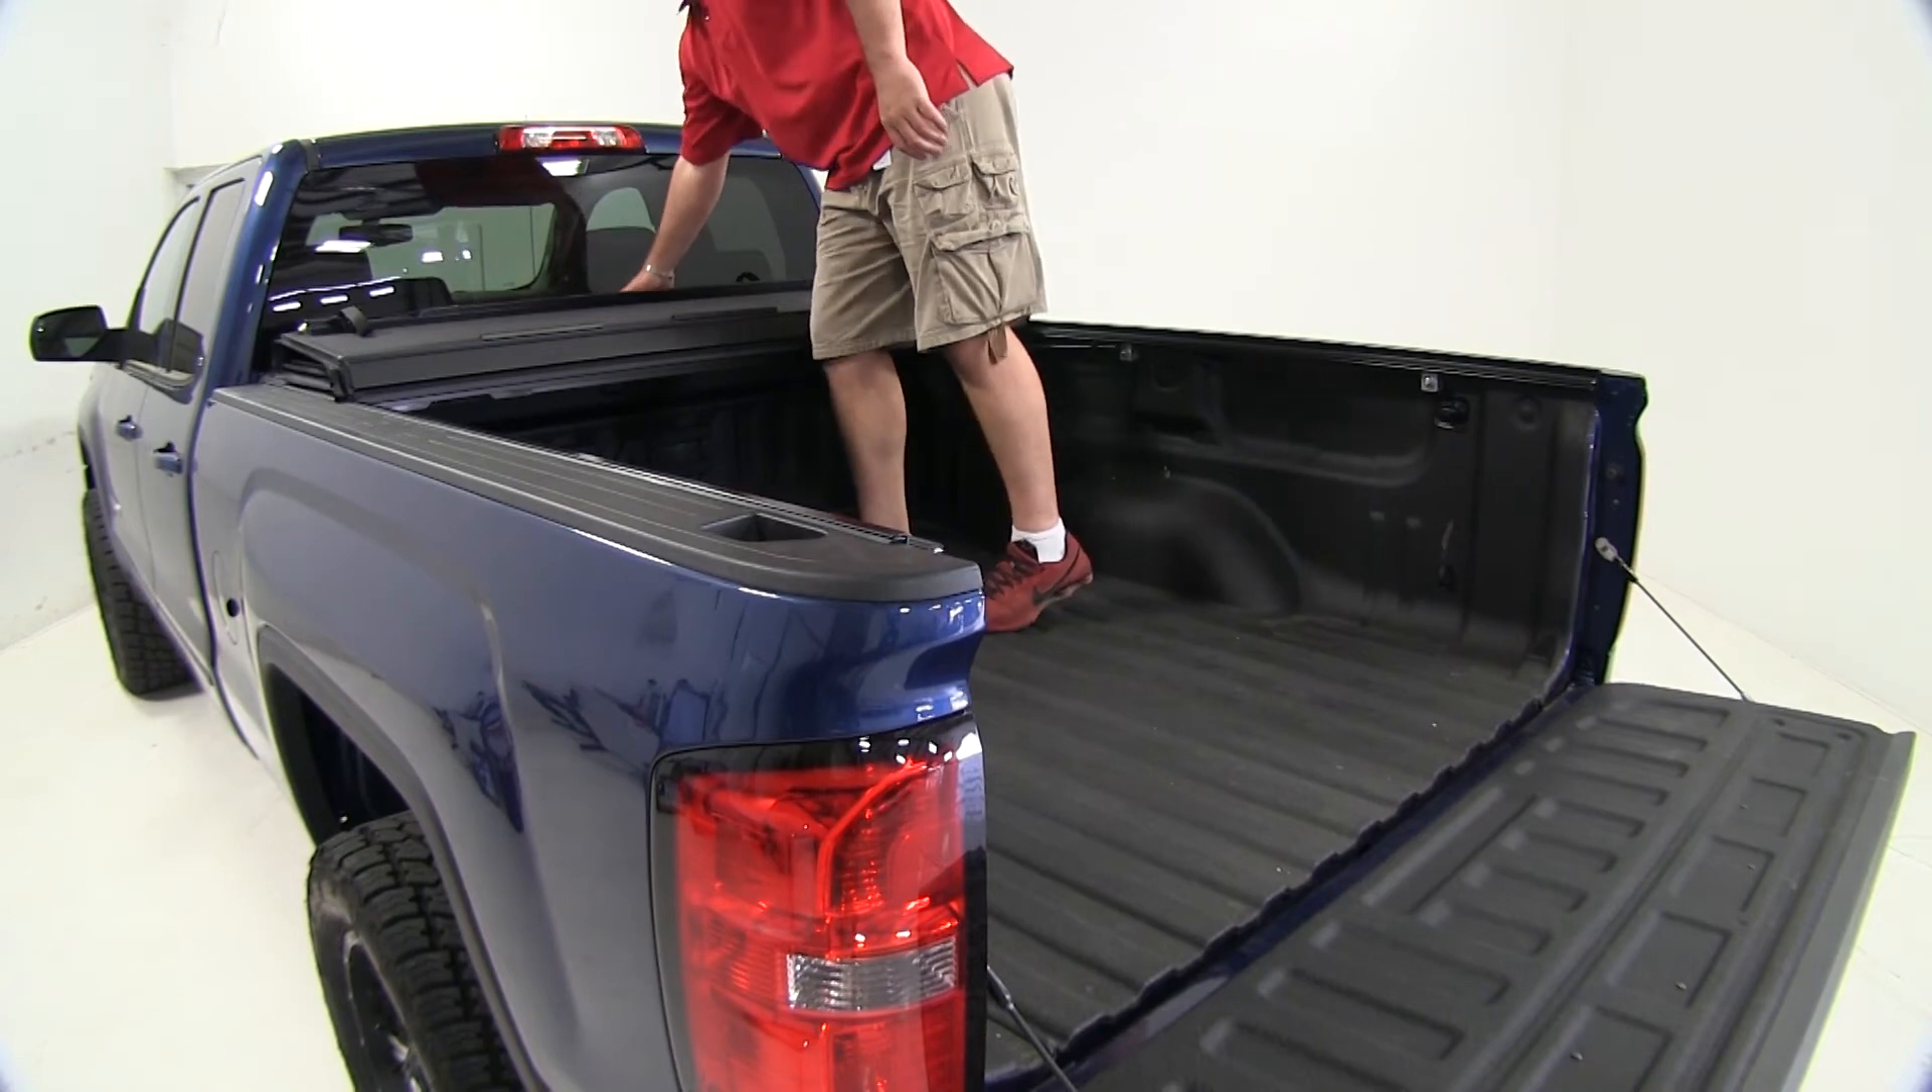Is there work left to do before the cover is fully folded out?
Yes.